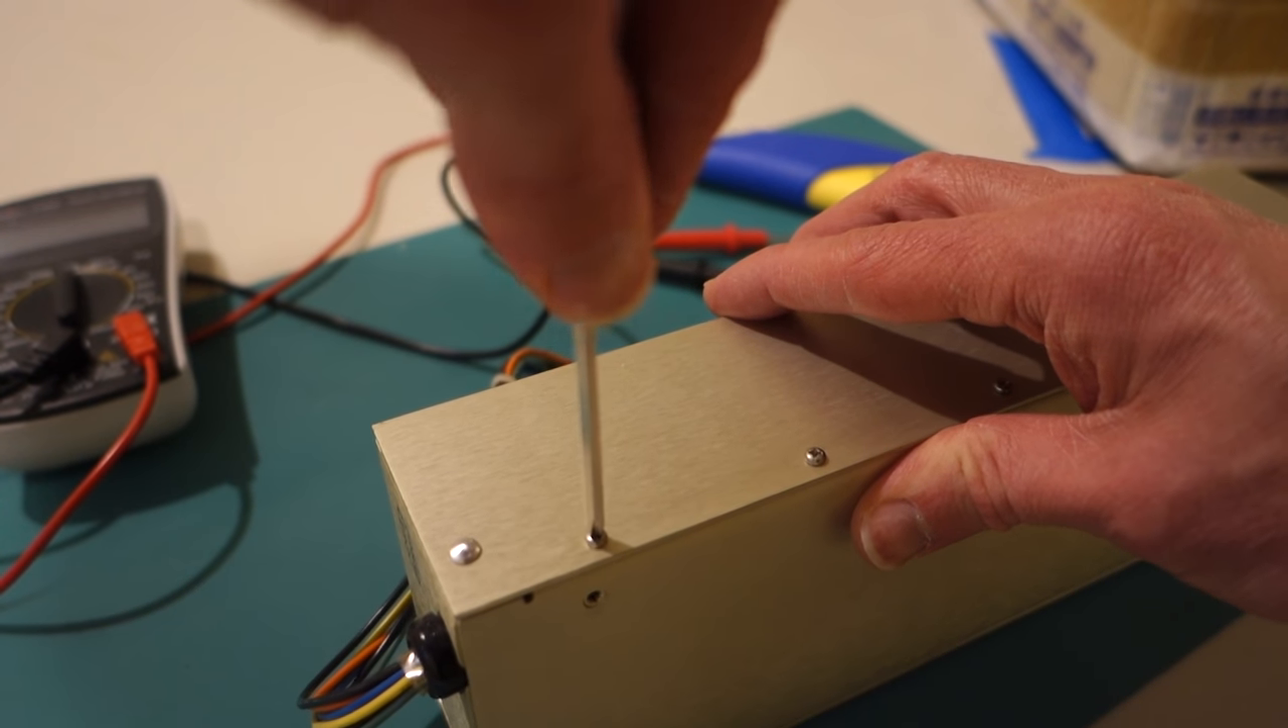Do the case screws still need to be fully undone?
Yes.